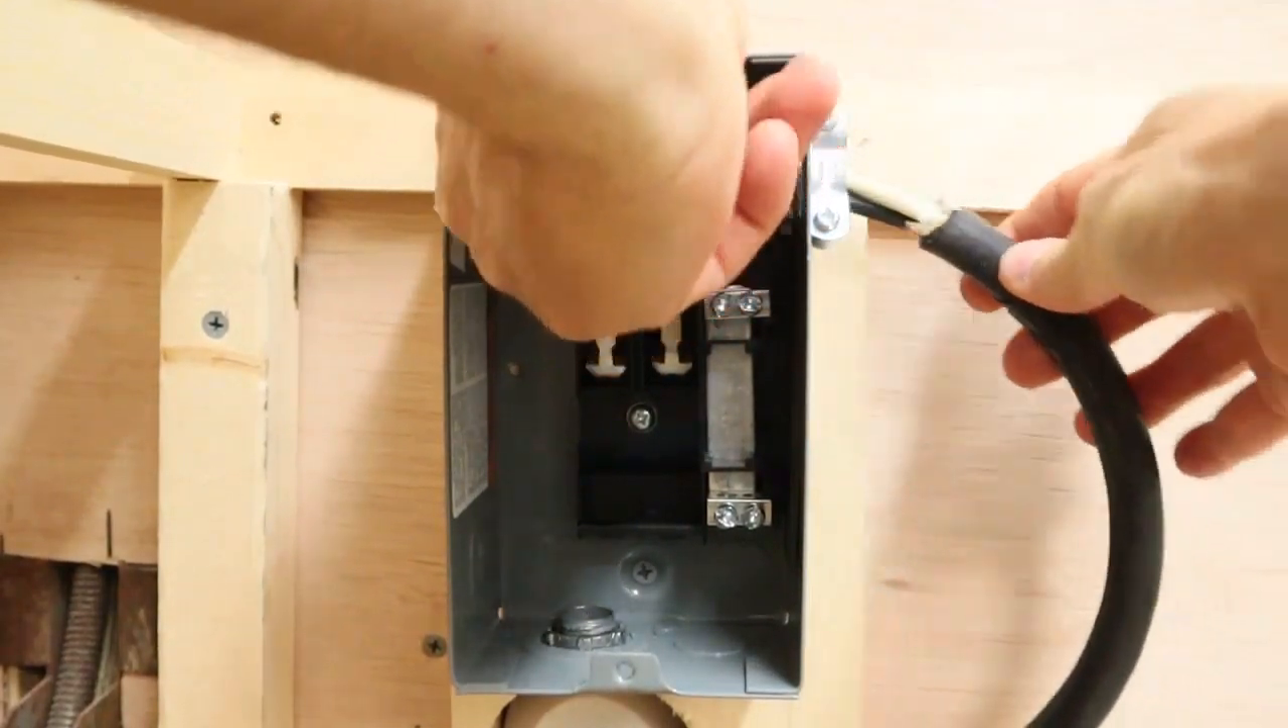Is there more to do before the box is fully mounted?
No.